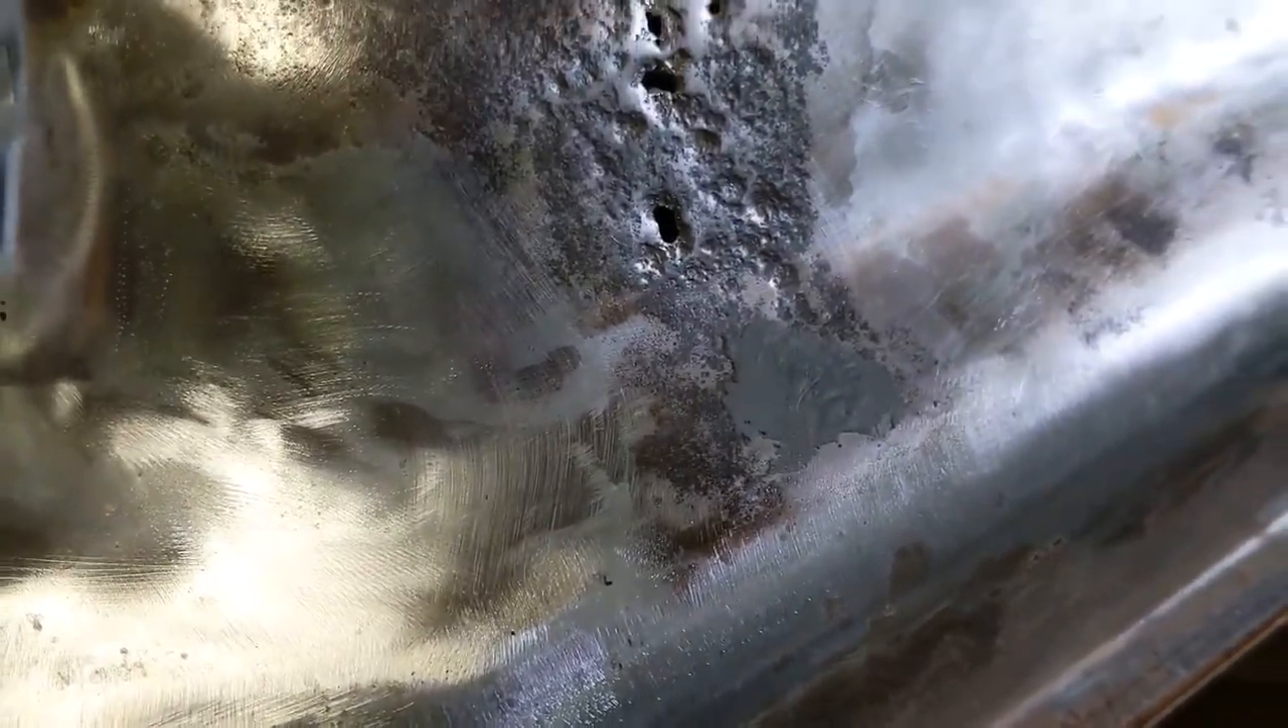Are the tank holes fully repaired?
No.